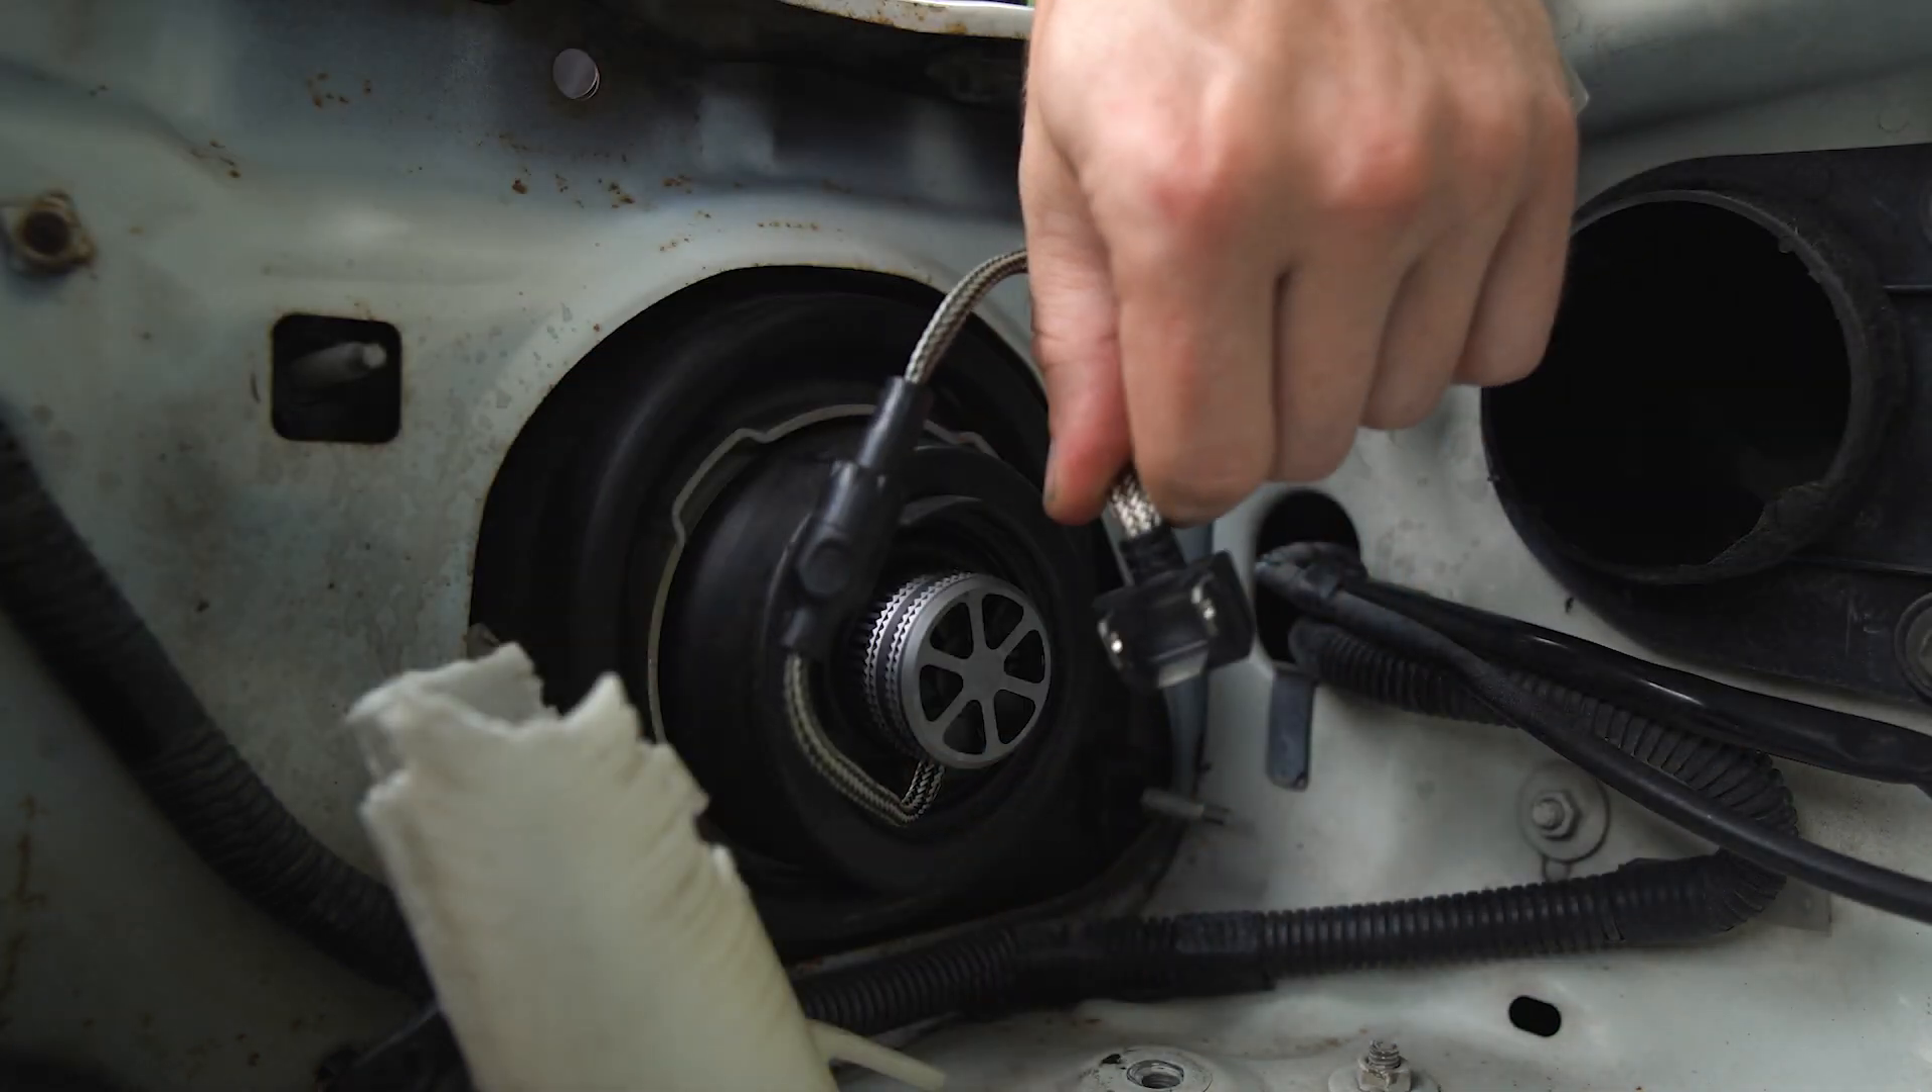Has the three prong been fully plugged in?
No.